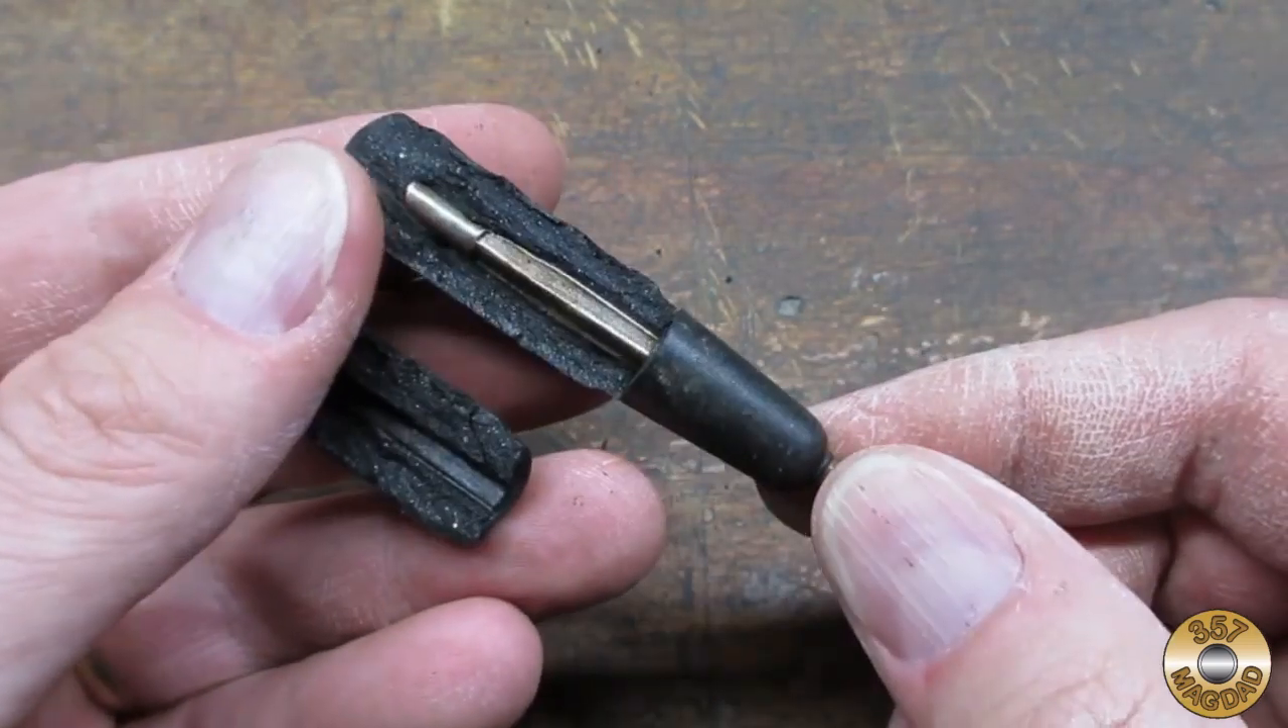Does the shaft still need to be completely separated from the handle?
Yes.